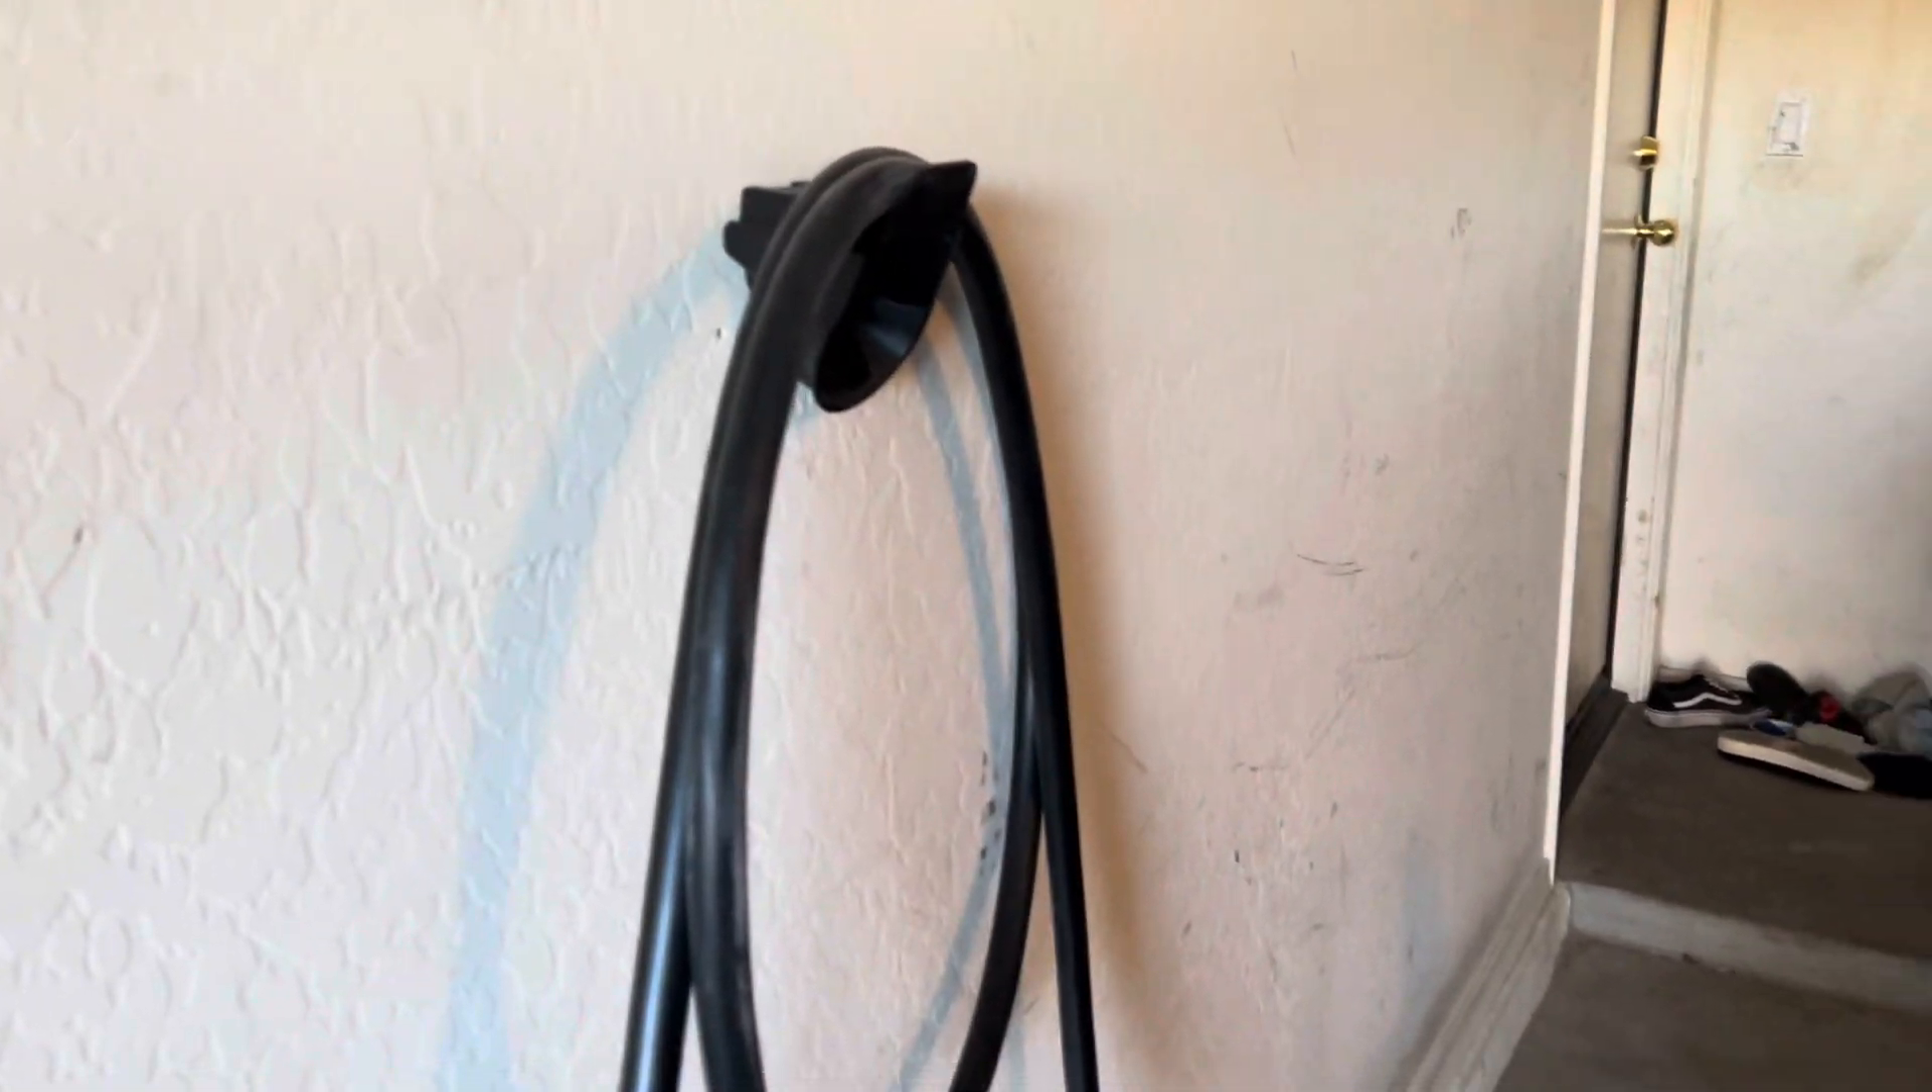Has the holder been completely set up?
Yes.